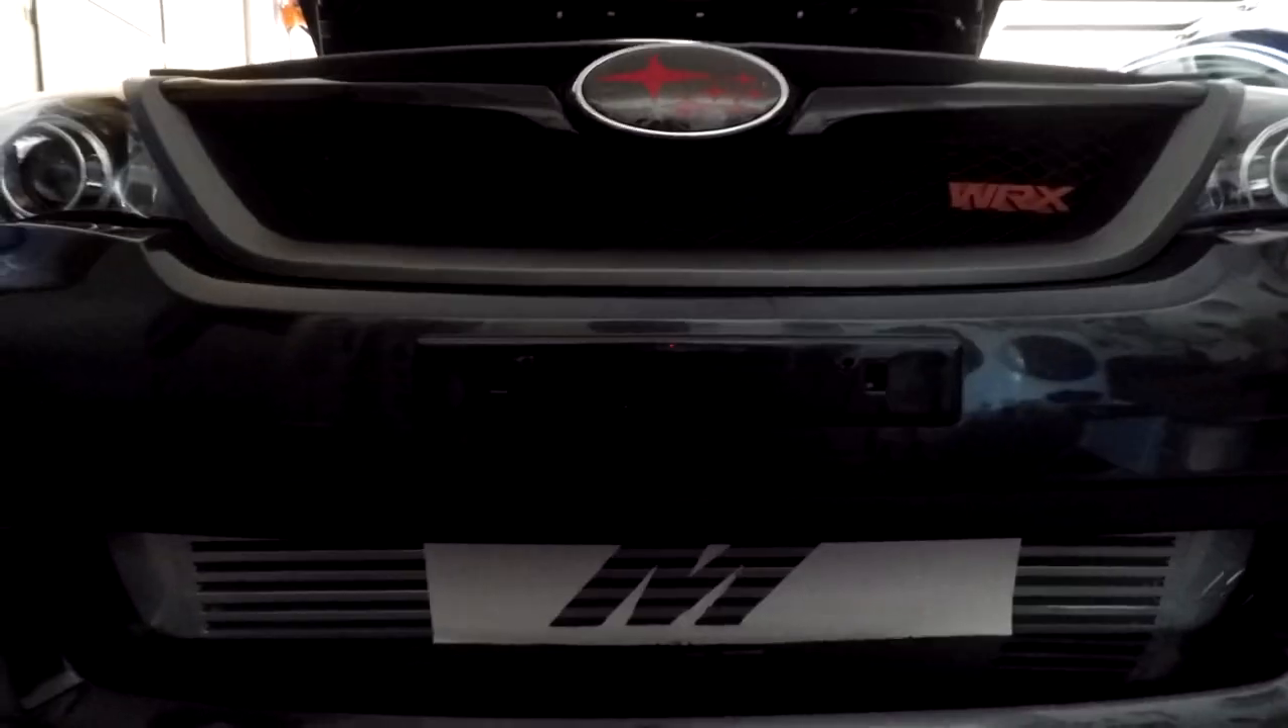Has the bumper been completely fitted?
Yes.